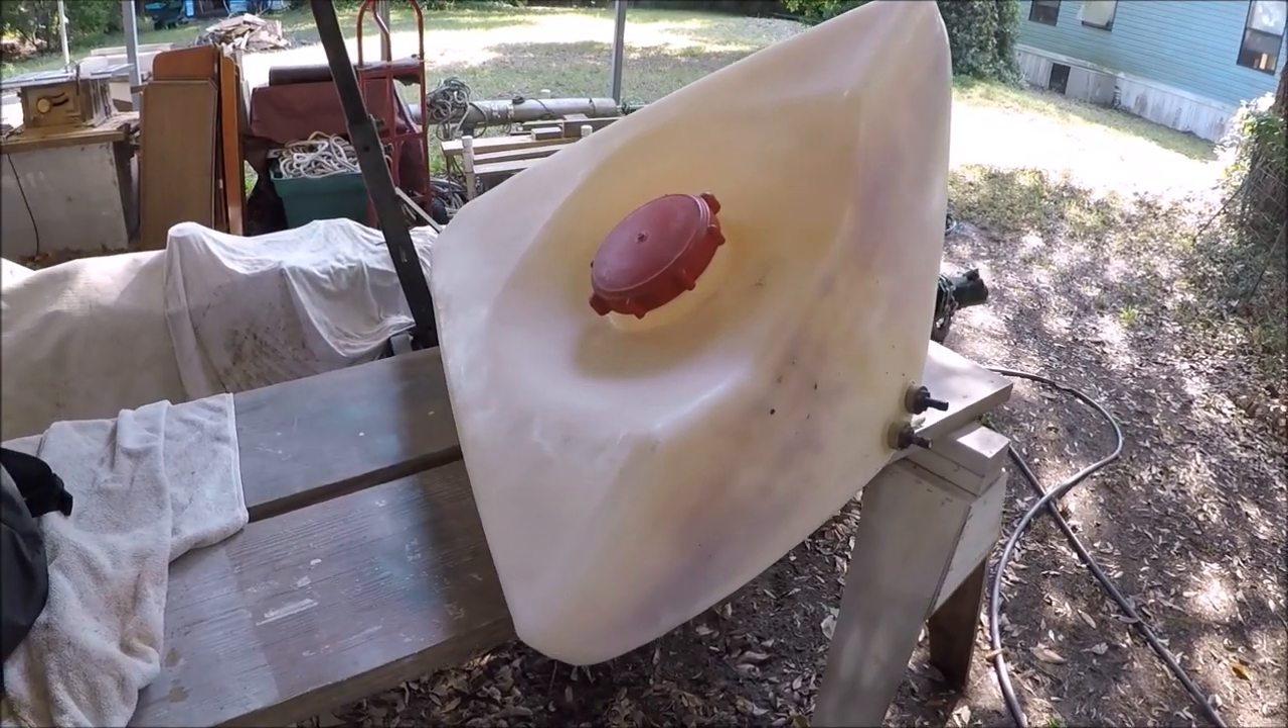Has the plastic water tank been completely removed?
Yes.